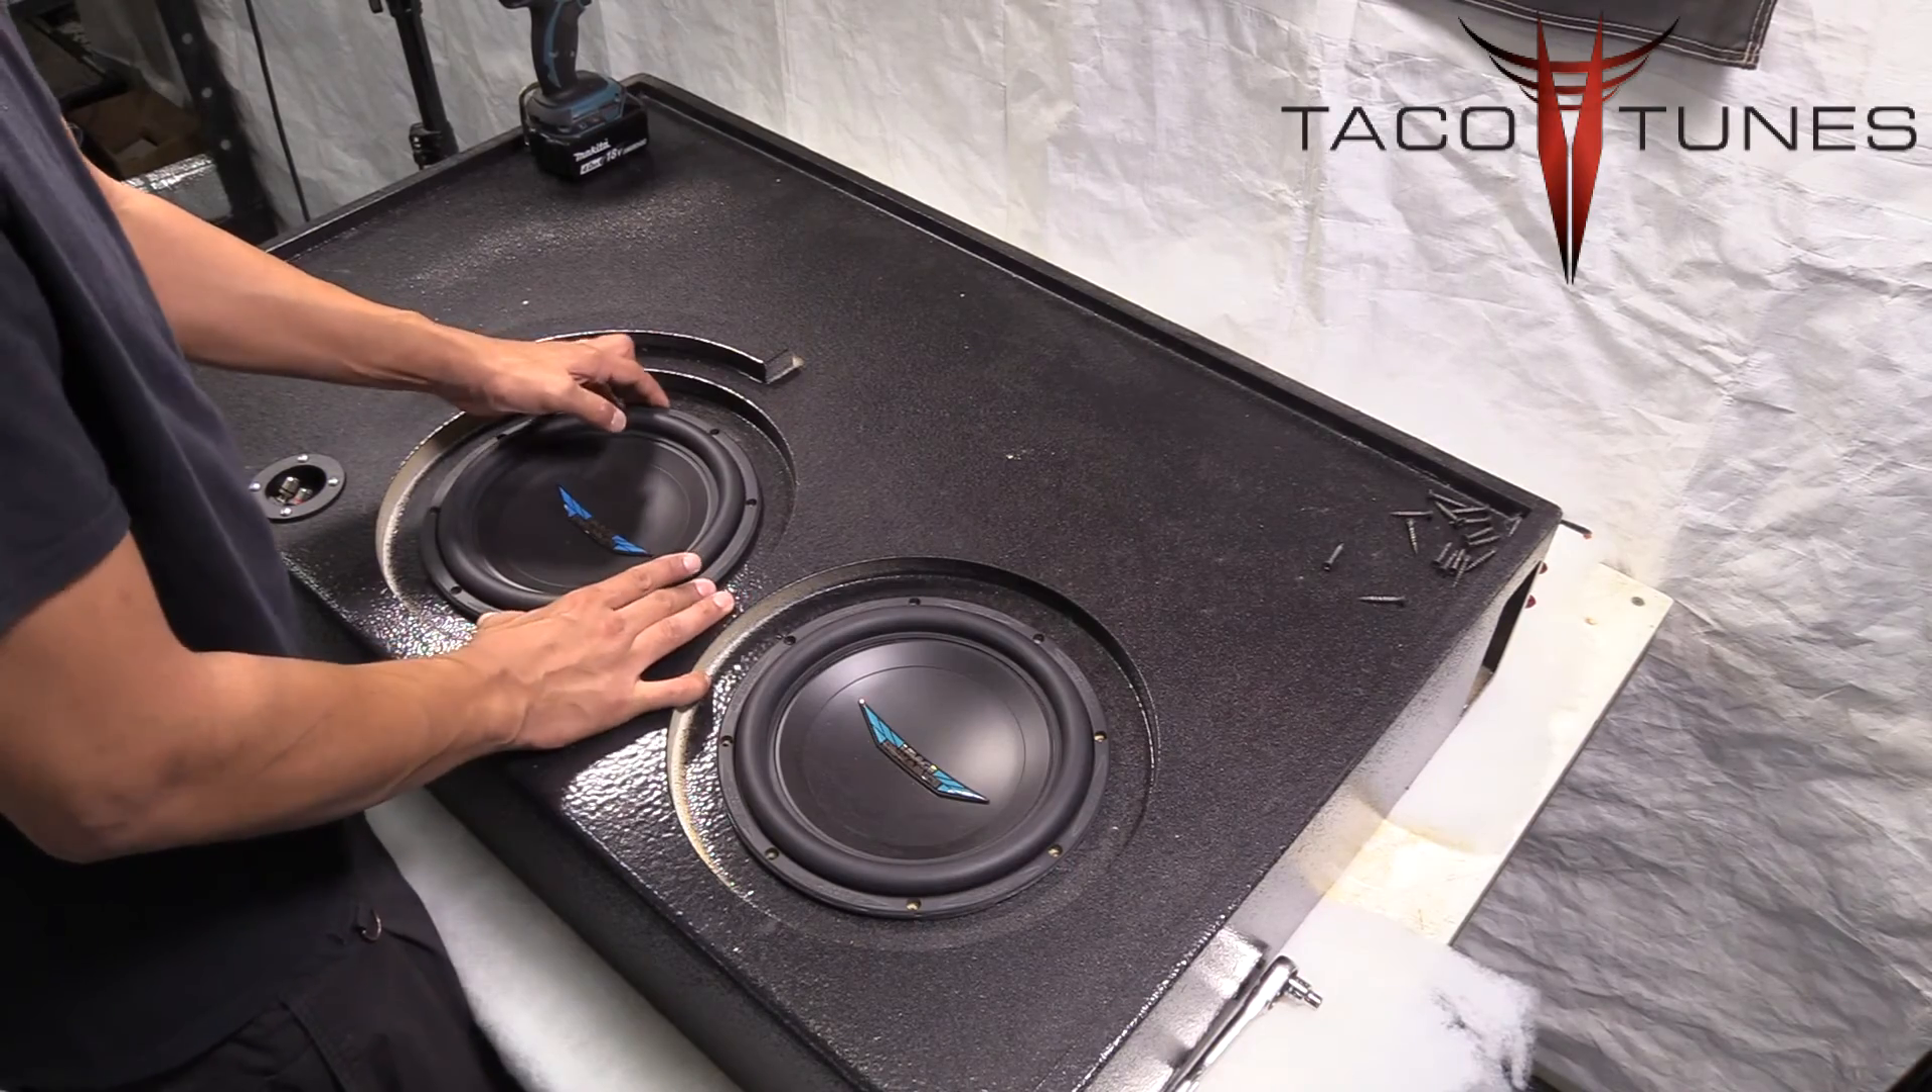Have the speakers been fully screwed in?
No.